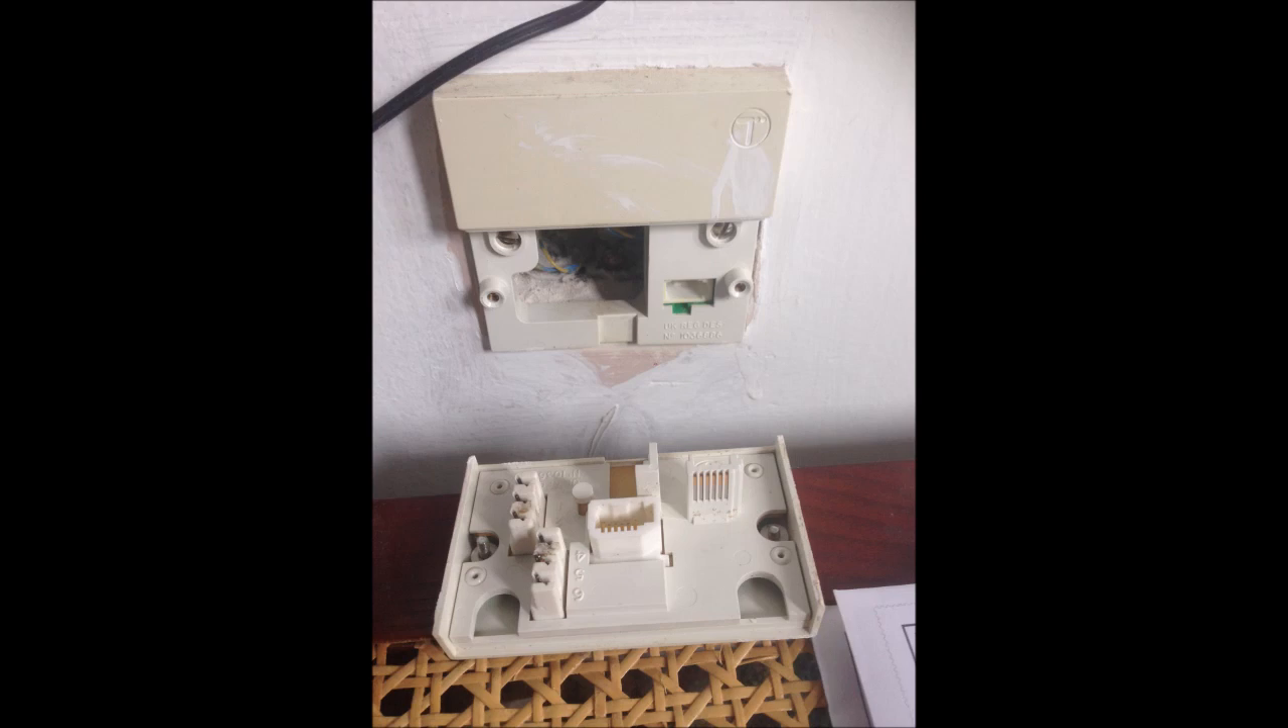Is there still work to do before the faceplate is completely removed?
No.